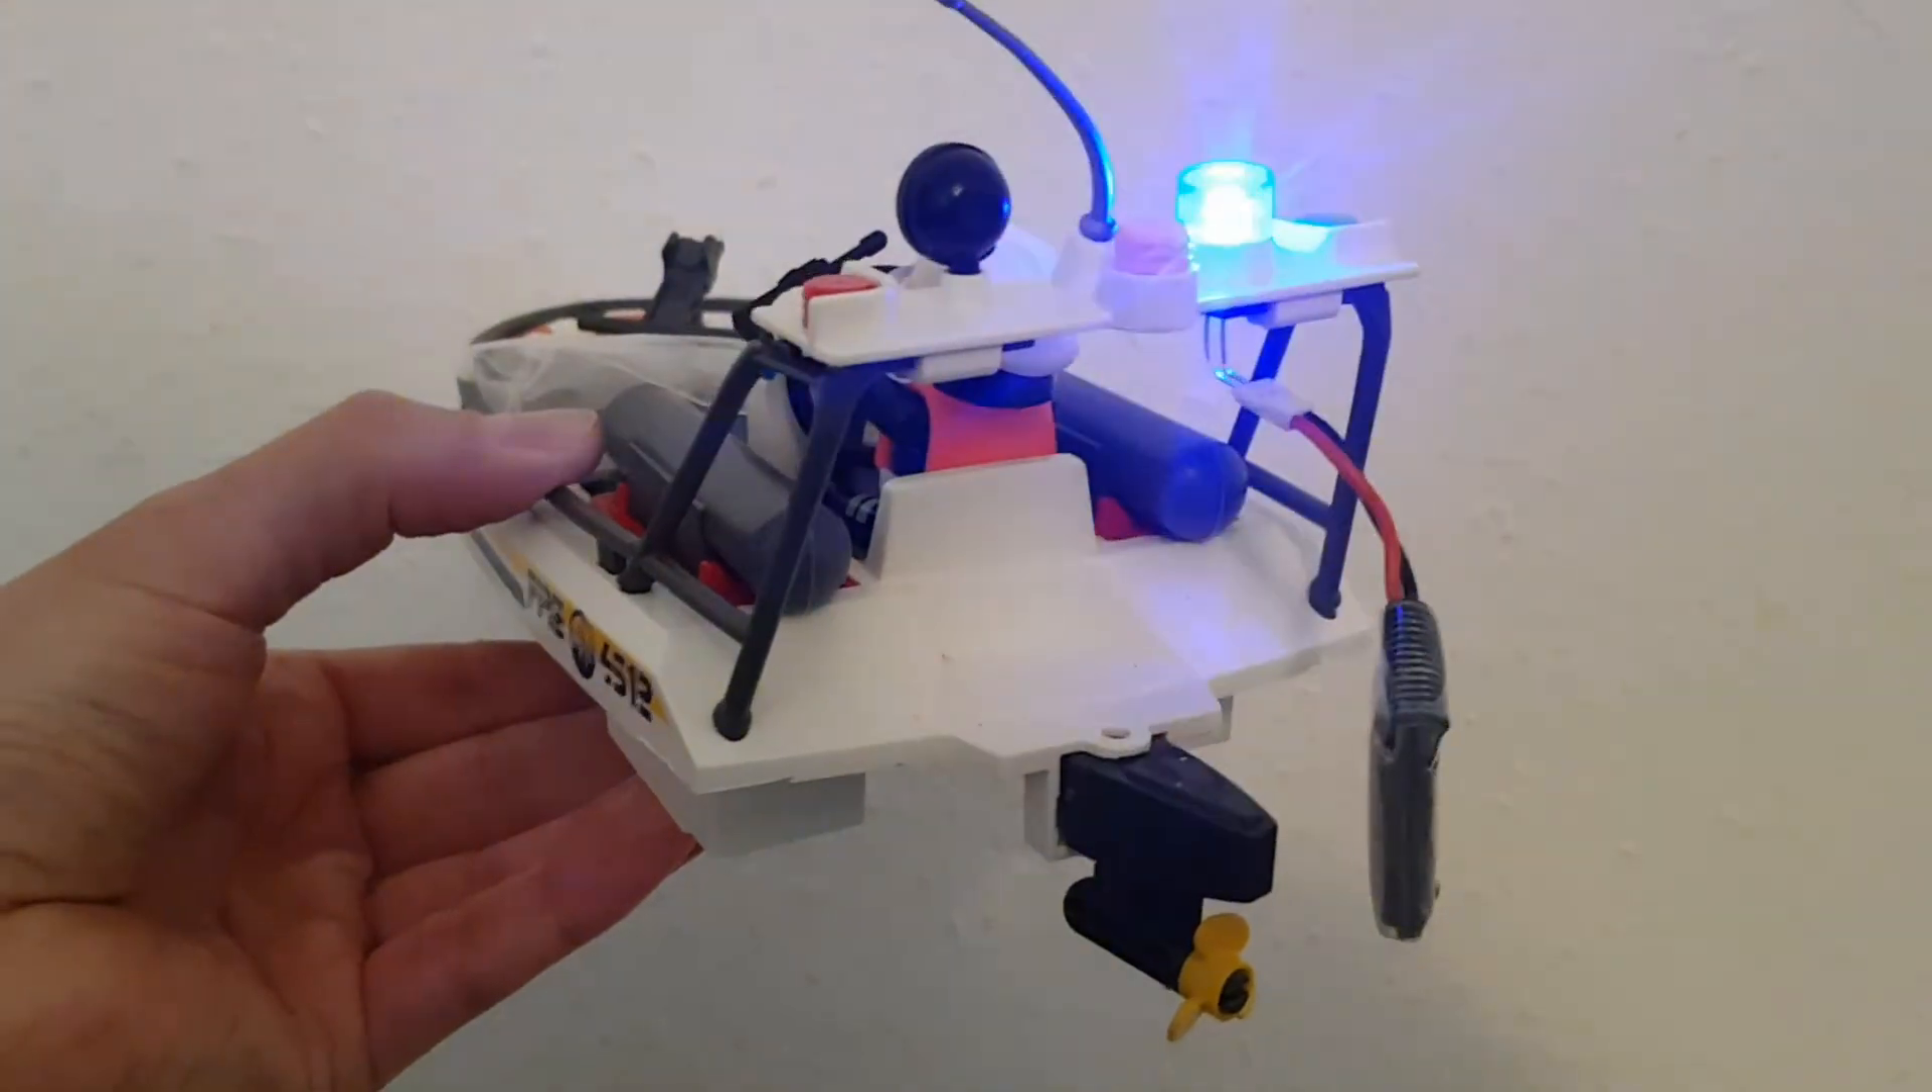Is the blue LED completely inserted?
Yes.